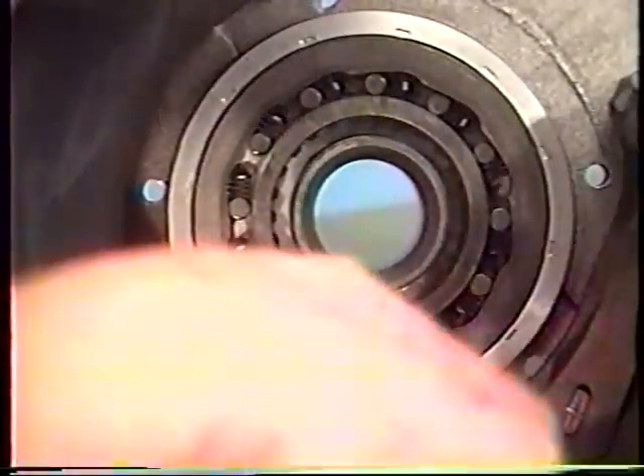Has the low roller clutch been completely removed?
No.